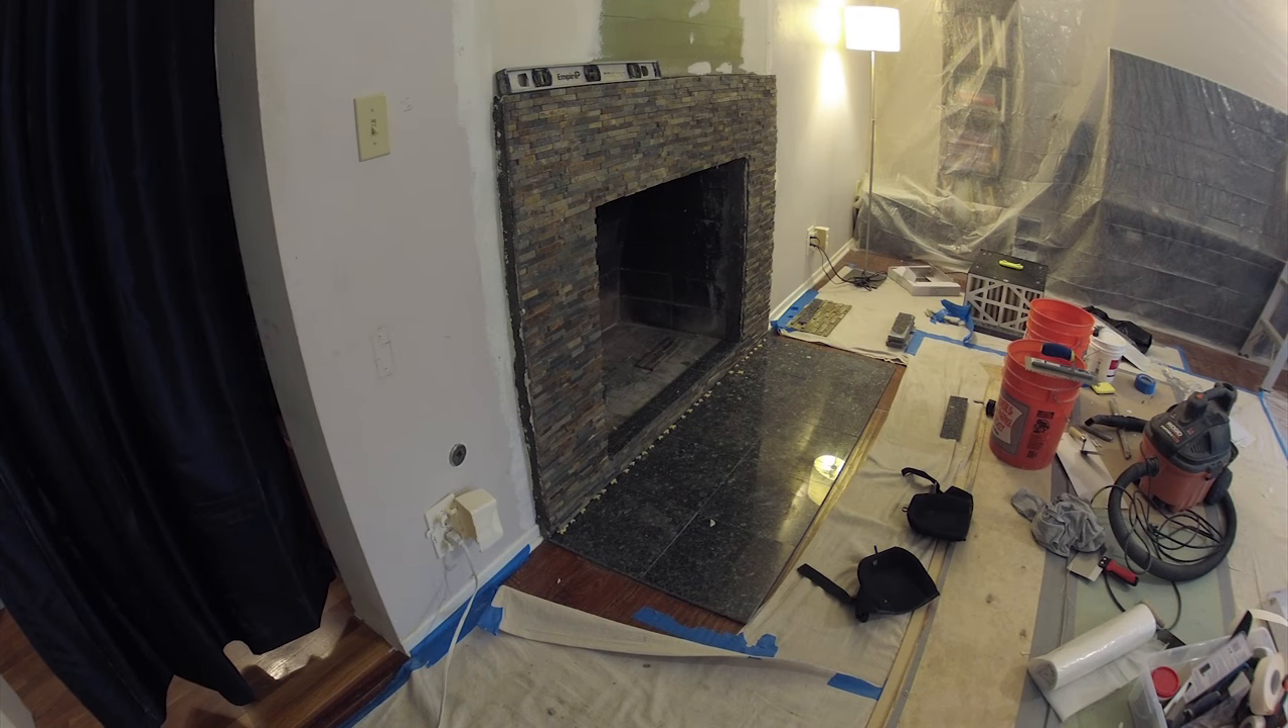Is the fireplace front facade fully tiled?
Yes.